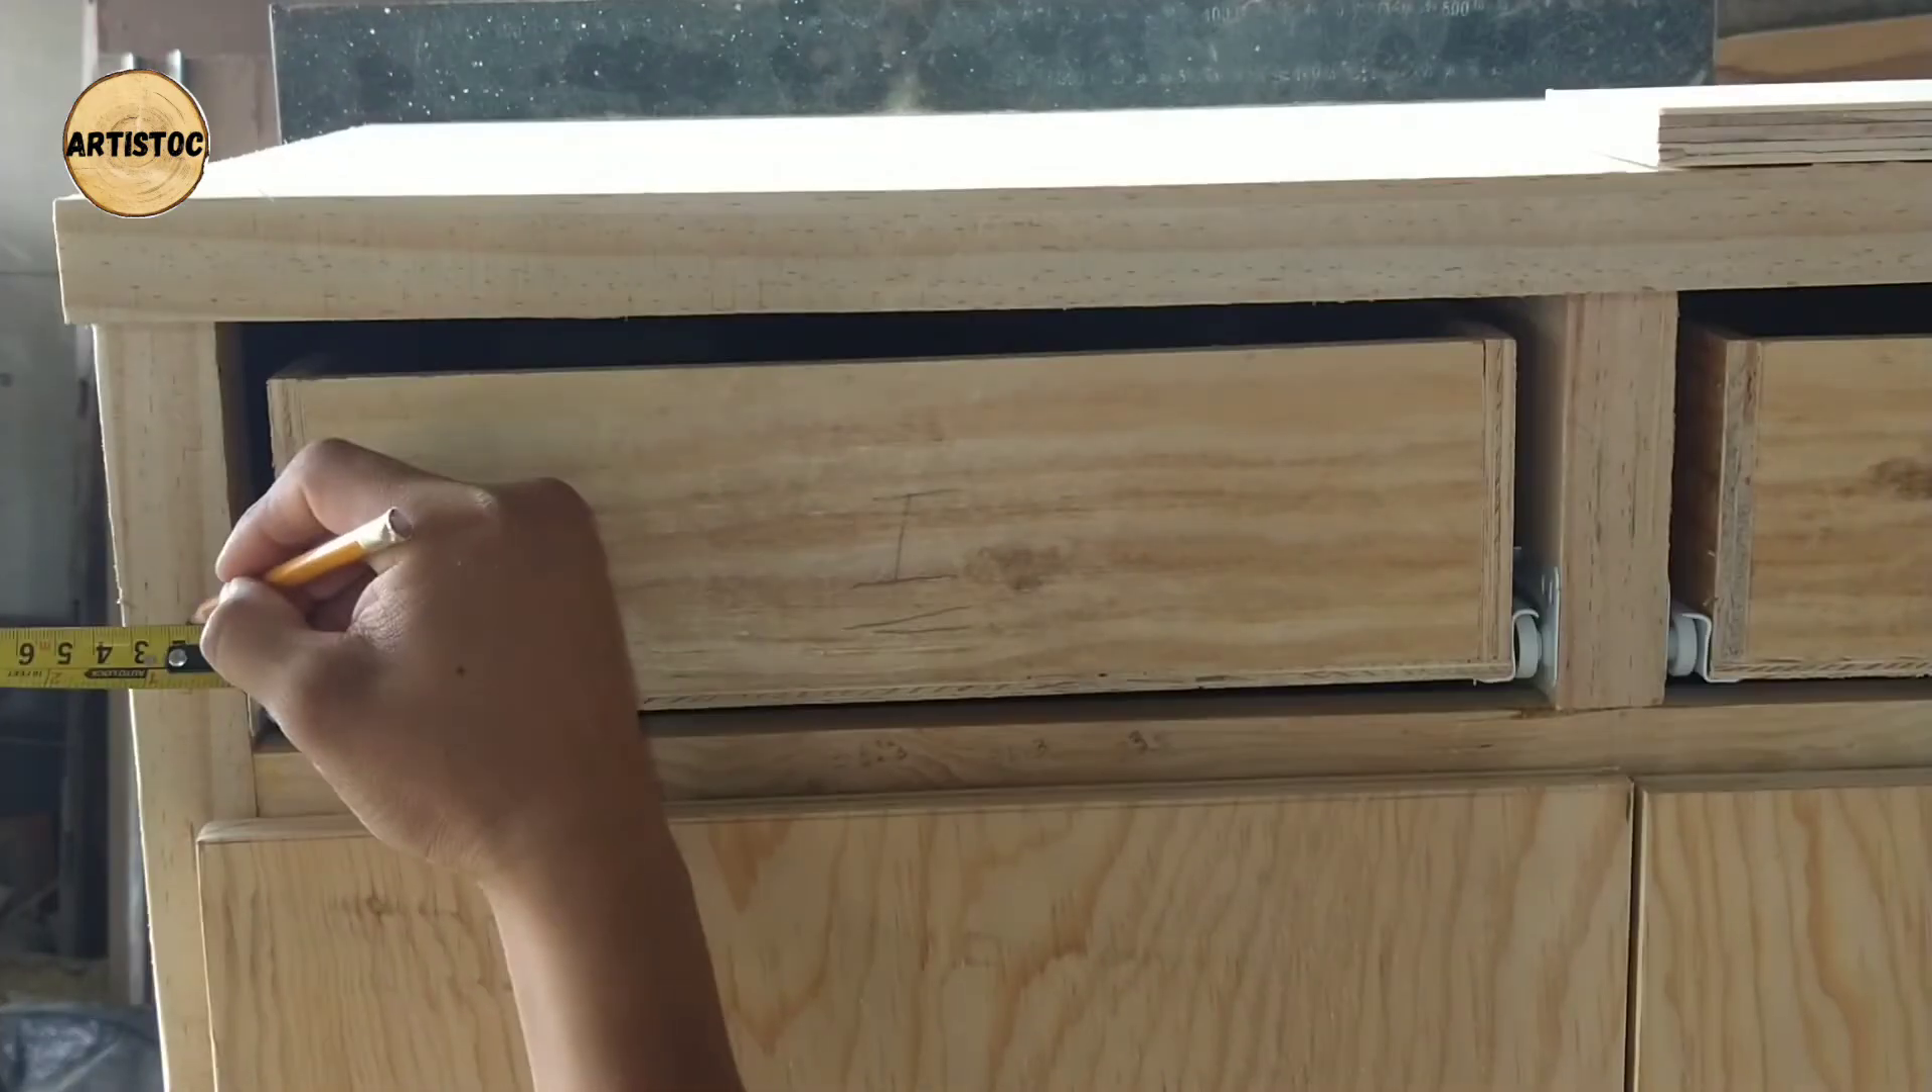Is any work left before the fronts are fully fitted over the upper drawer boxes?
Yes.